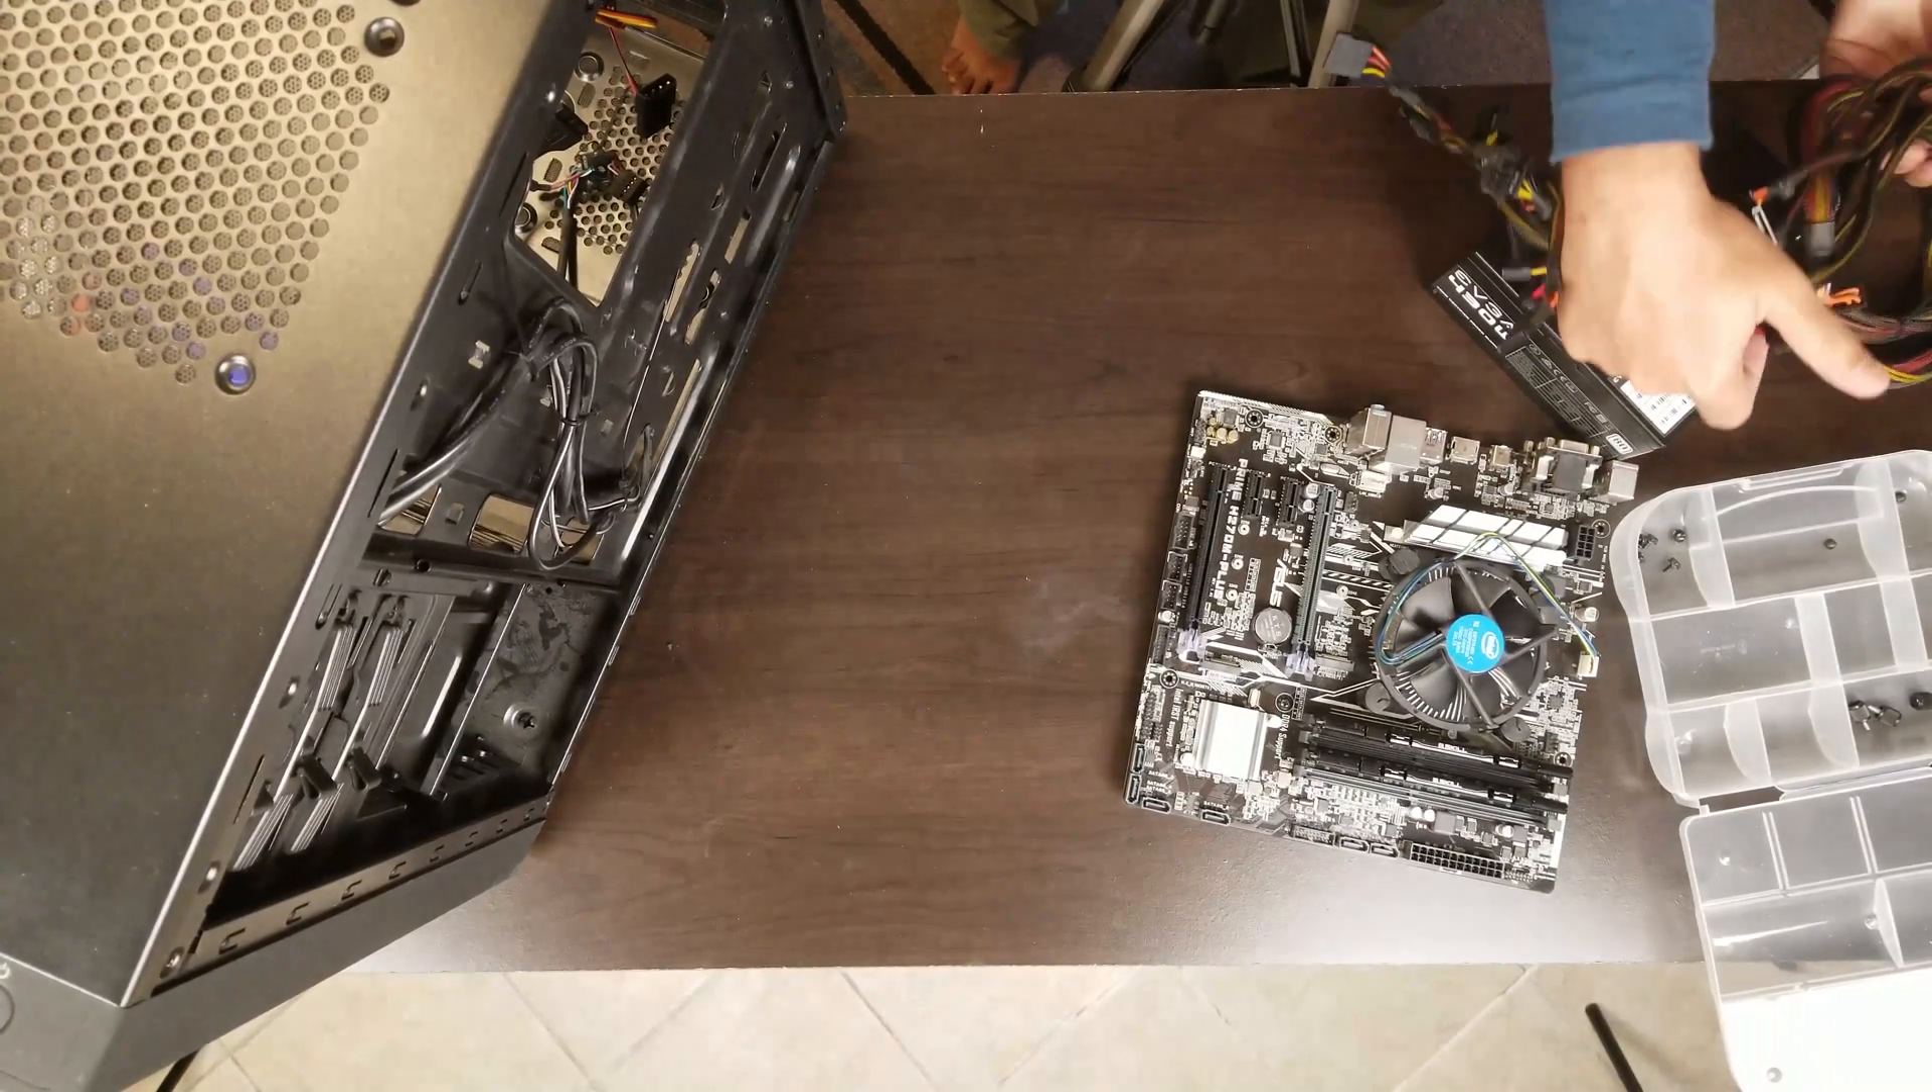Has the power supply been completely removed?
Yes.